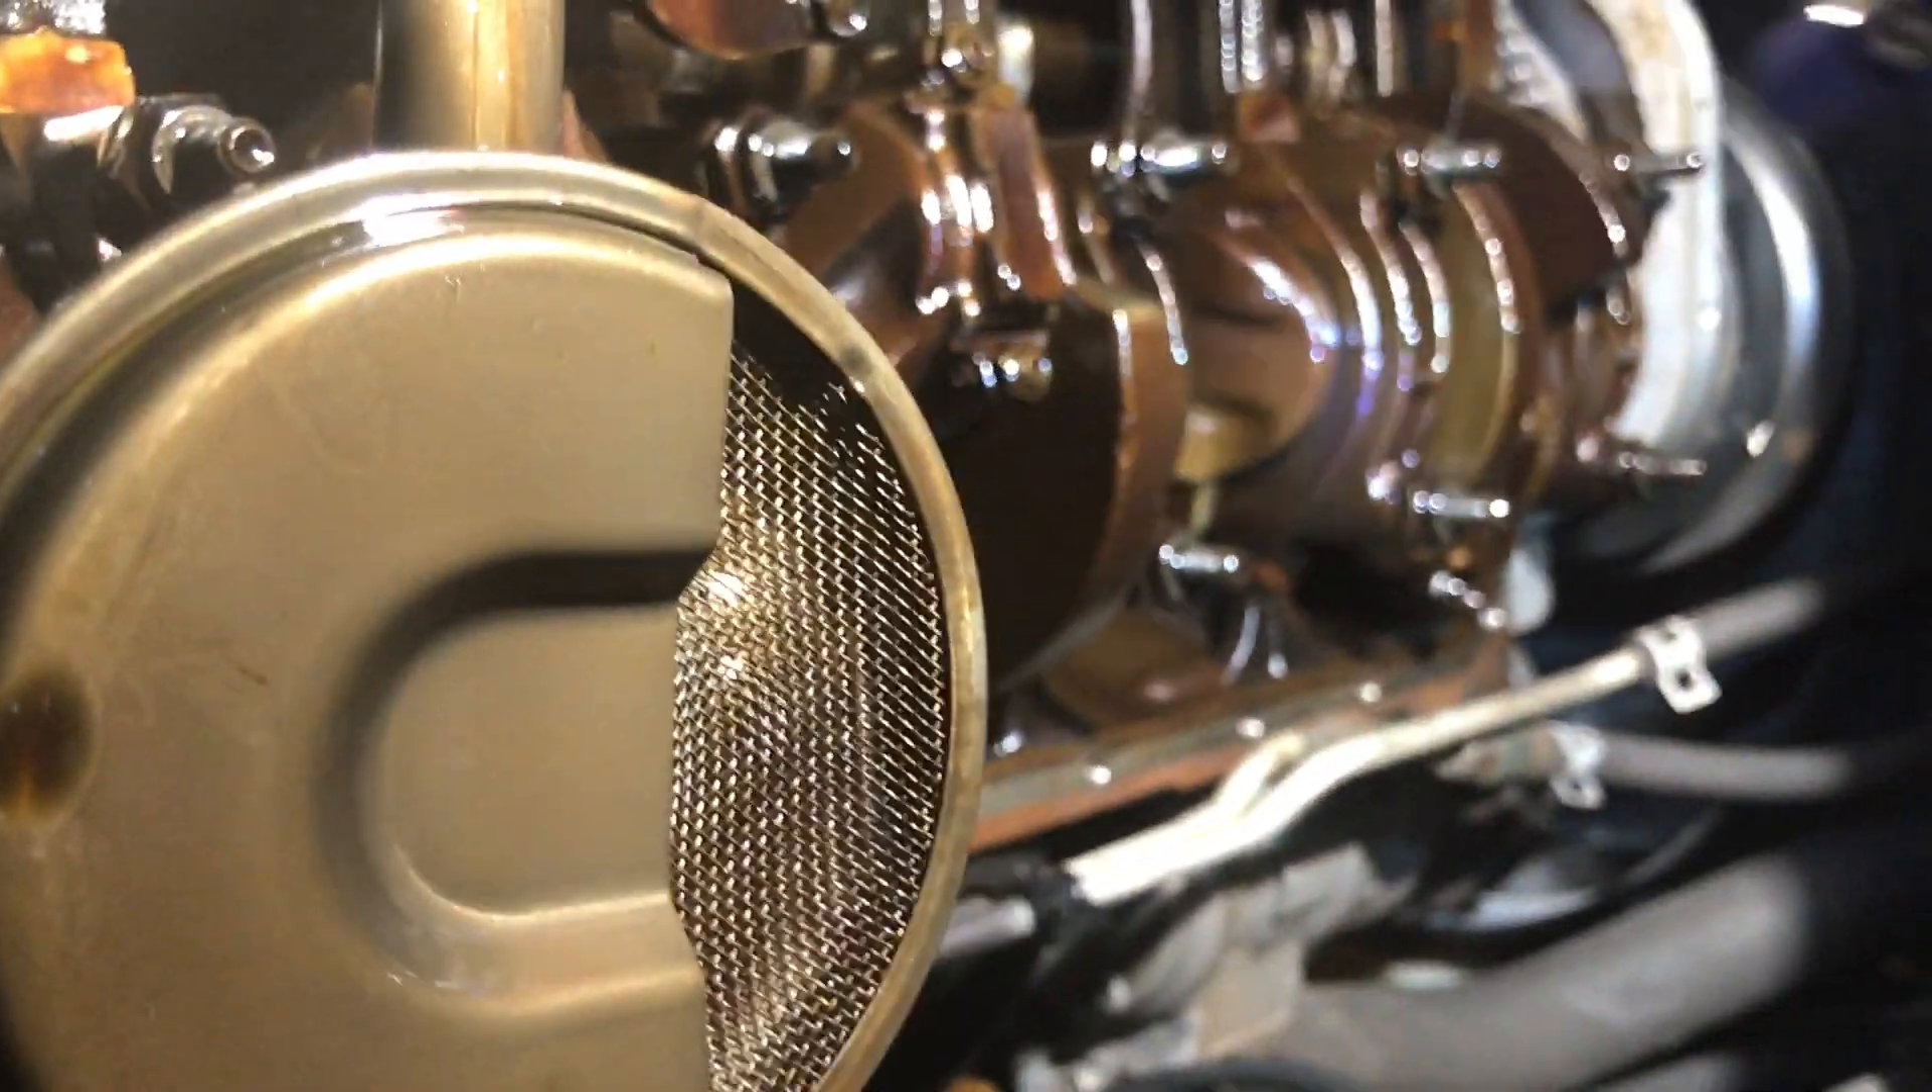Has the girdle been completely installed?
No.